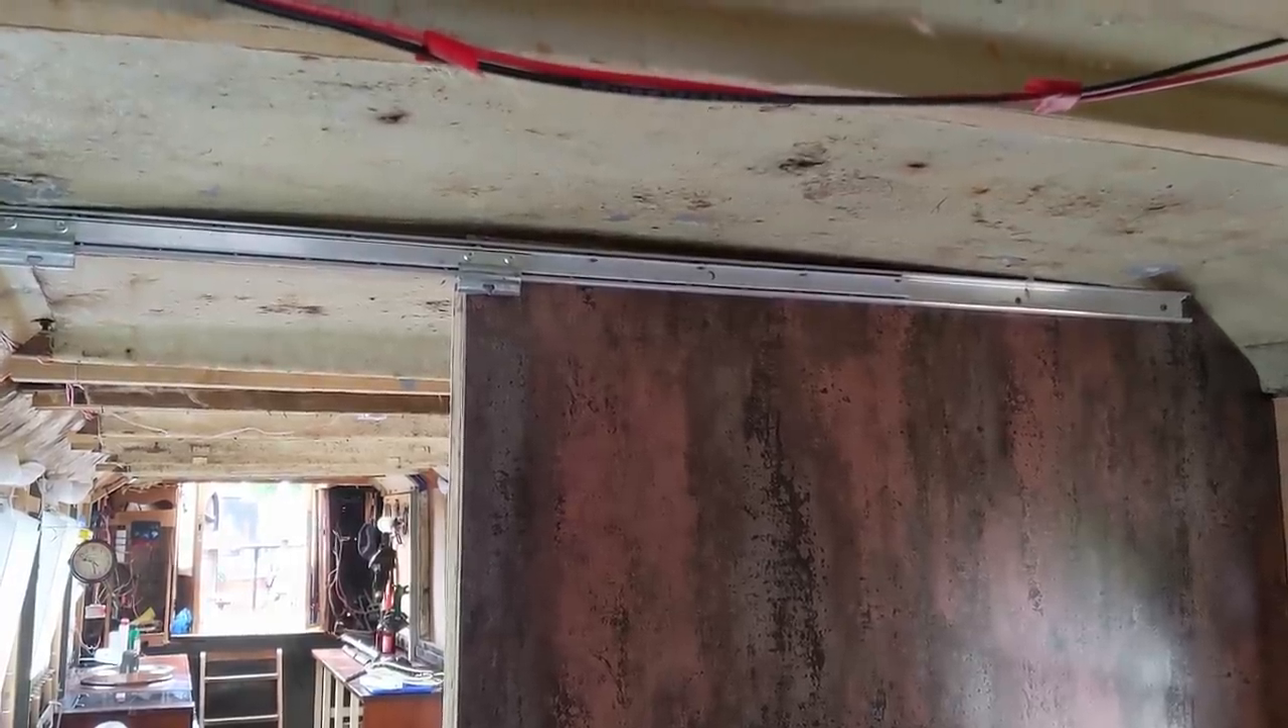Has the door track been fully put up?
Yes.